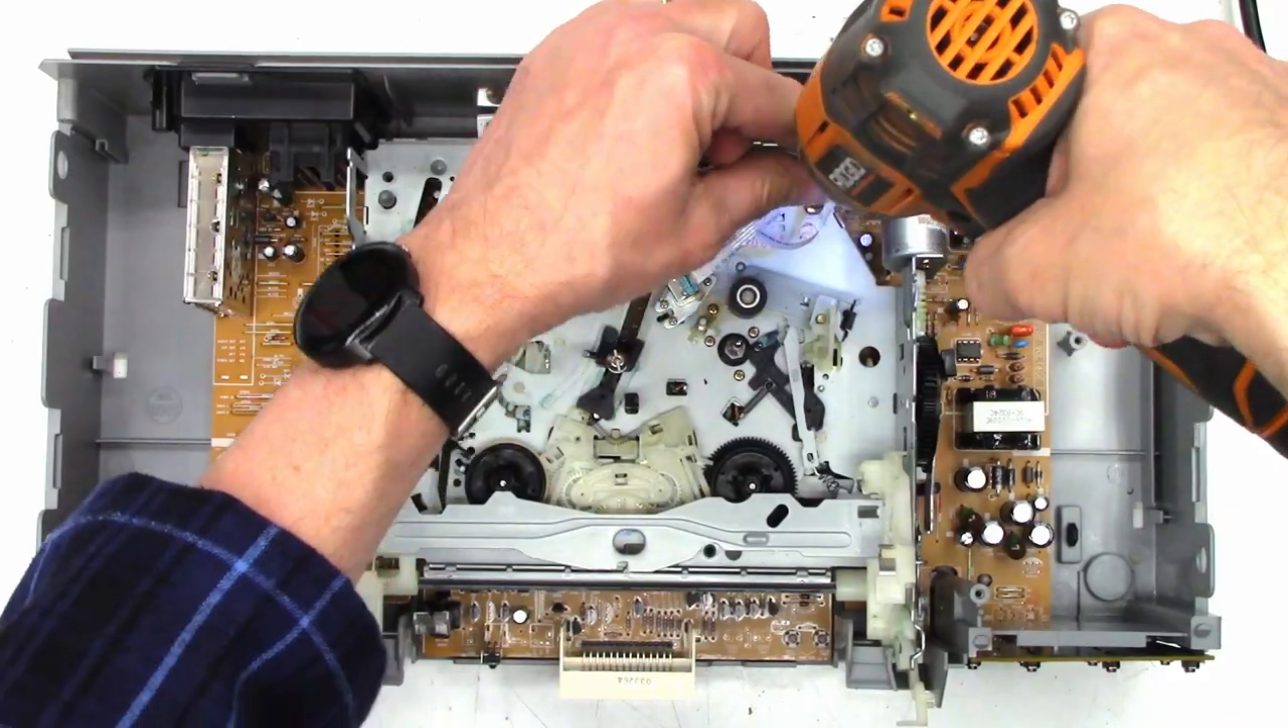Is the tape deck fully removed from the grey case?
No.